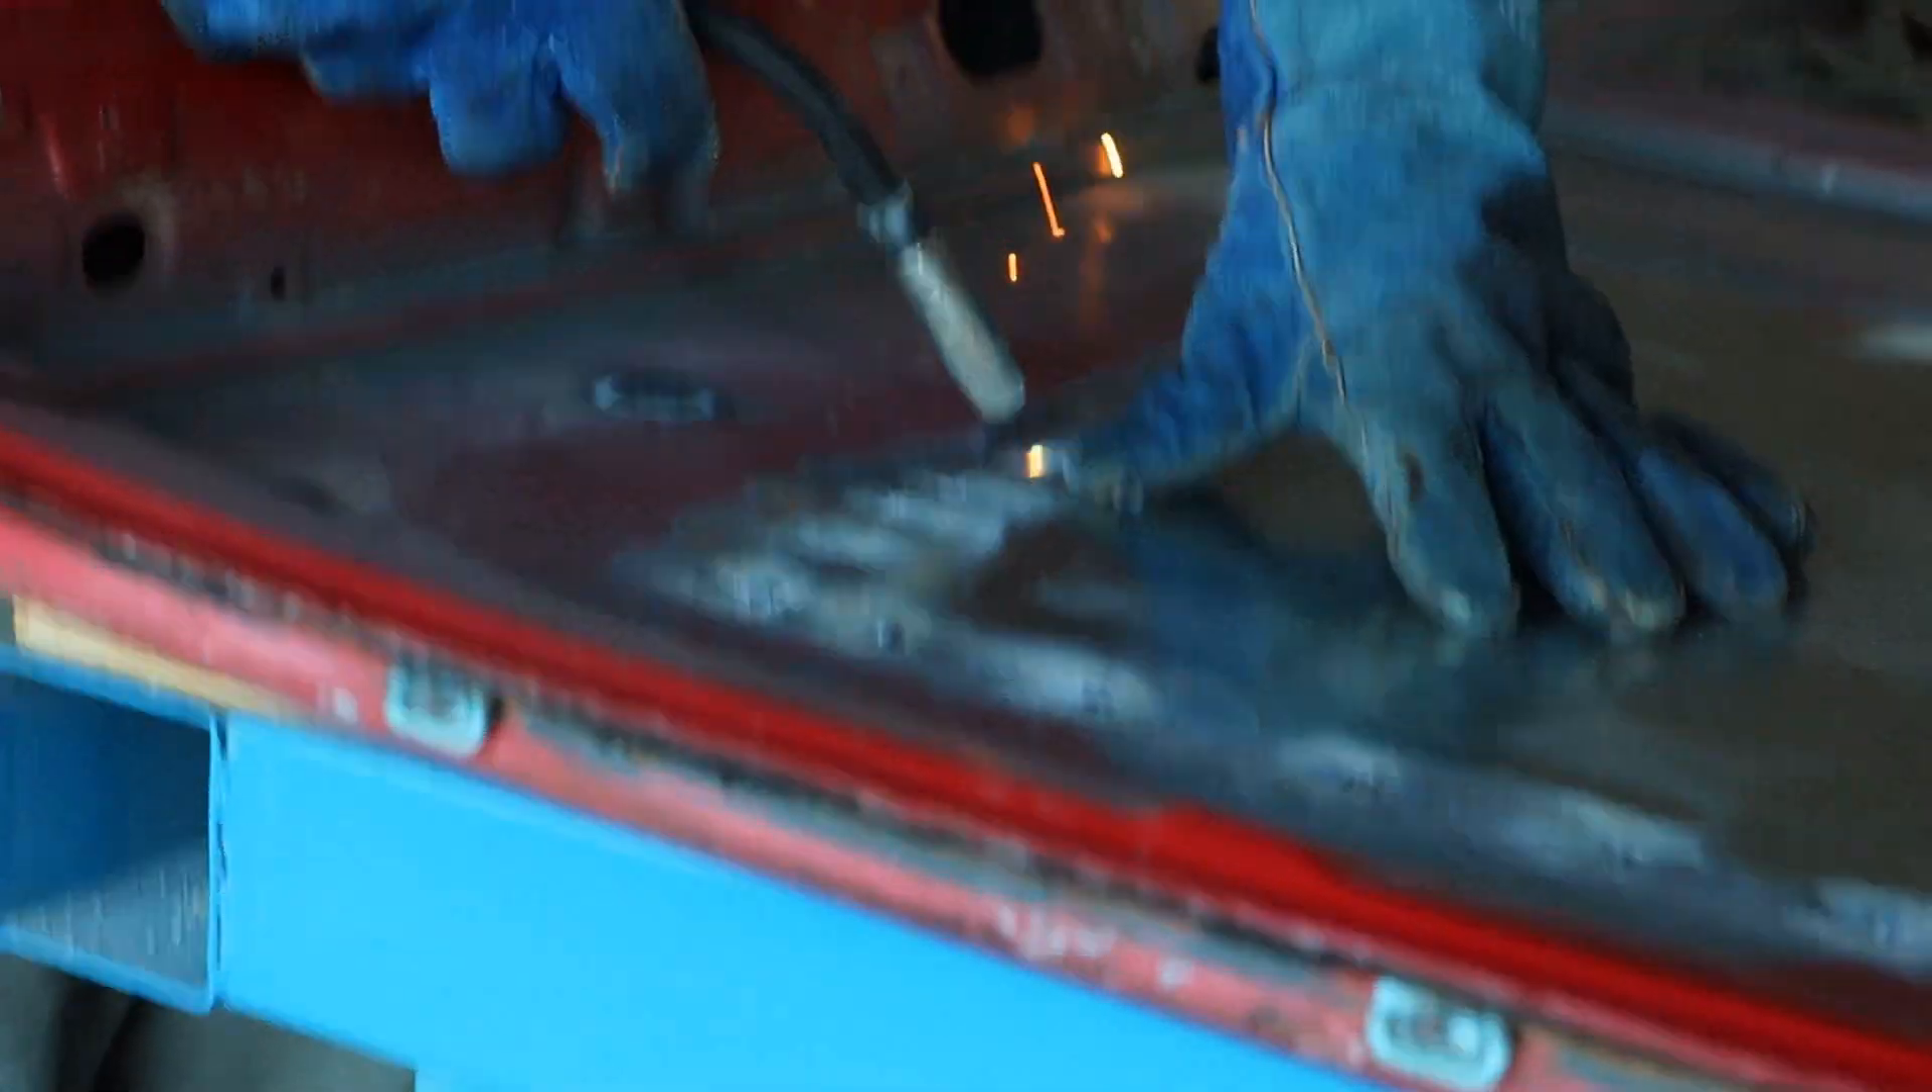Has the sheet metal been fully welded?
No.